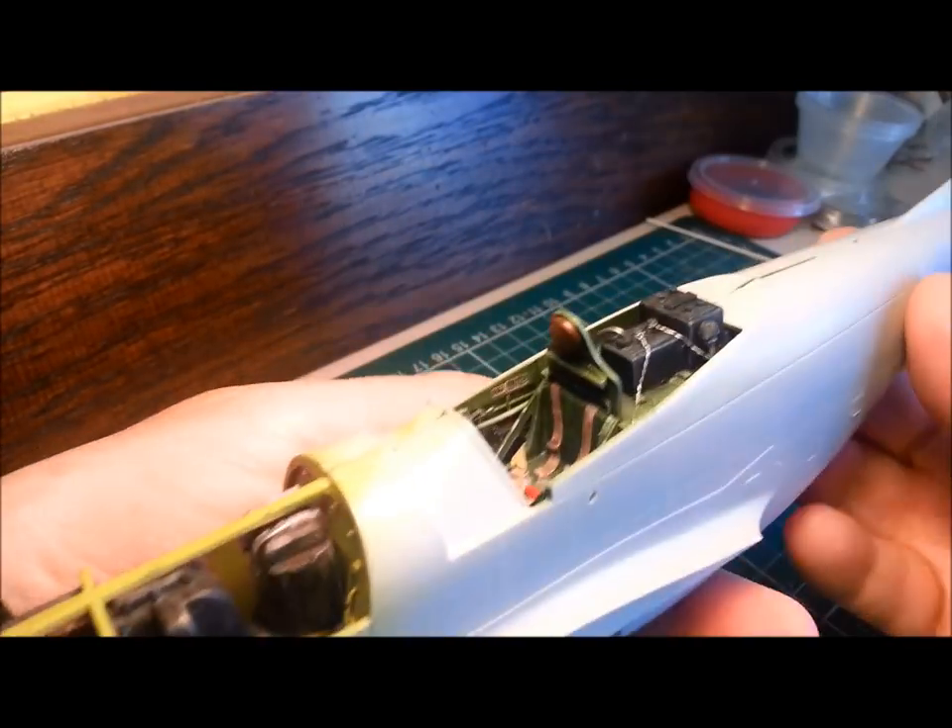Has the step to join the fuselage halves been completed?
Yes.